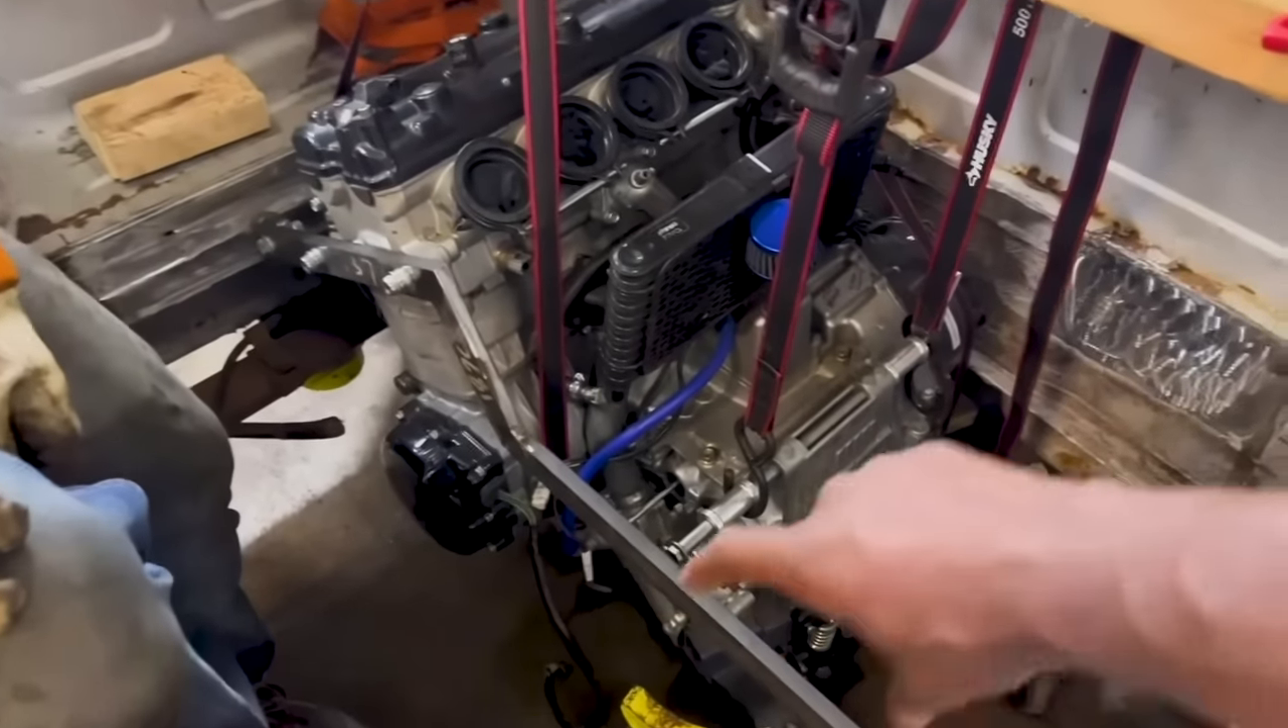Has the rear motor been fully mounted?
No.